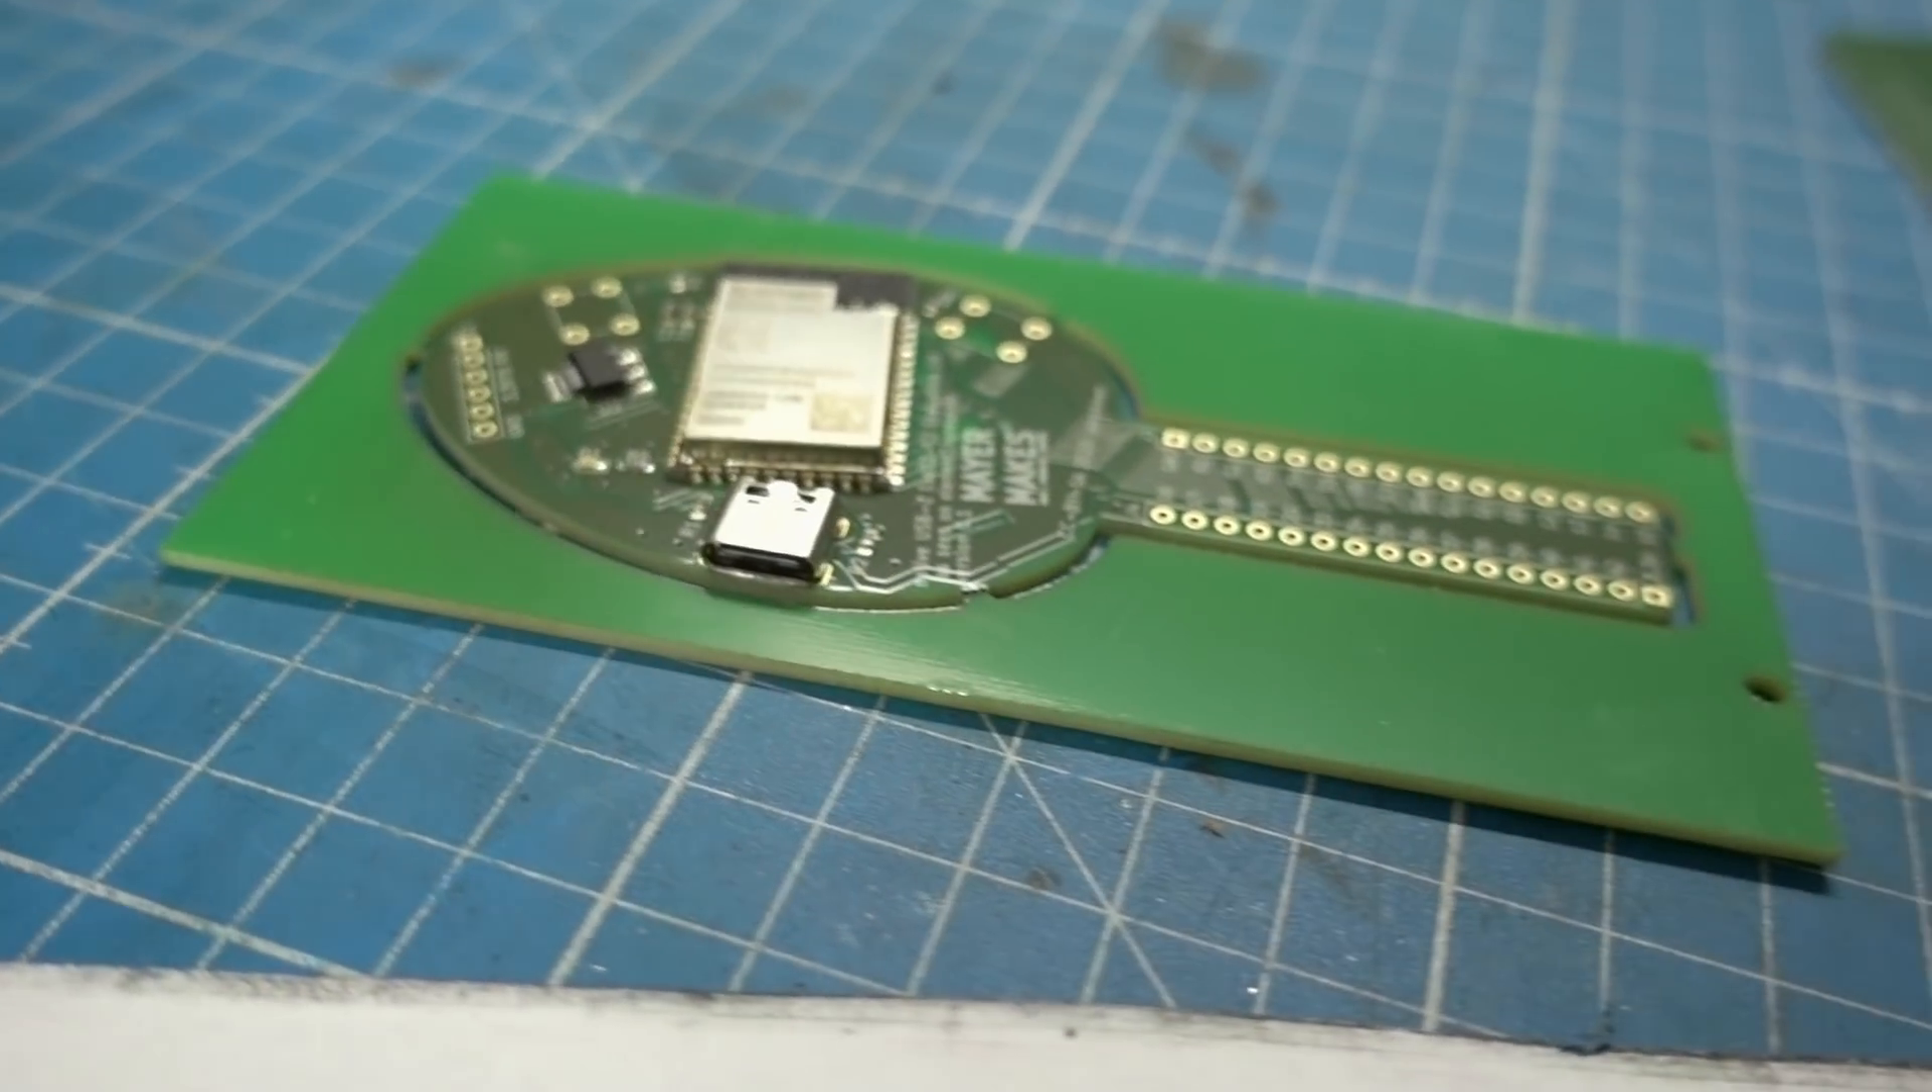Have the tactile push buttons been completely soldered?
No.